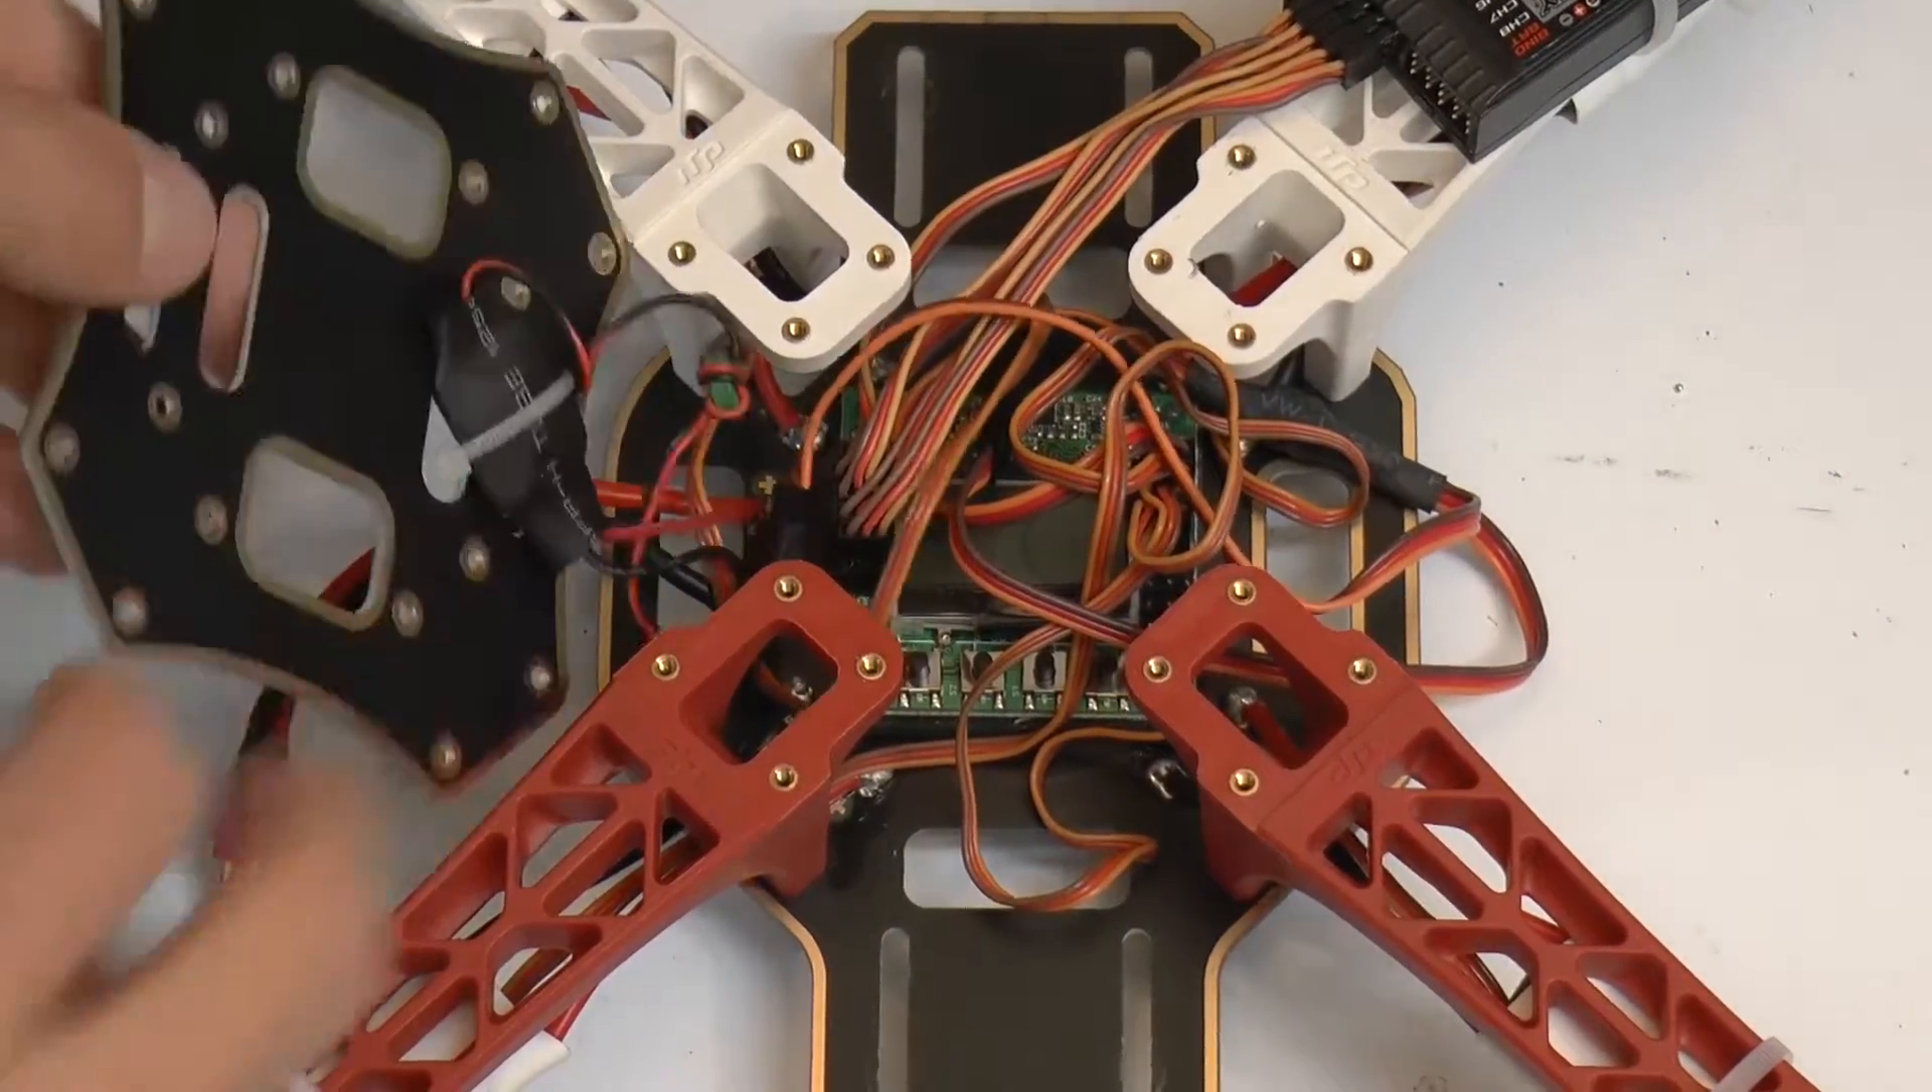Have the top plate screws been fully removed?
Yes.